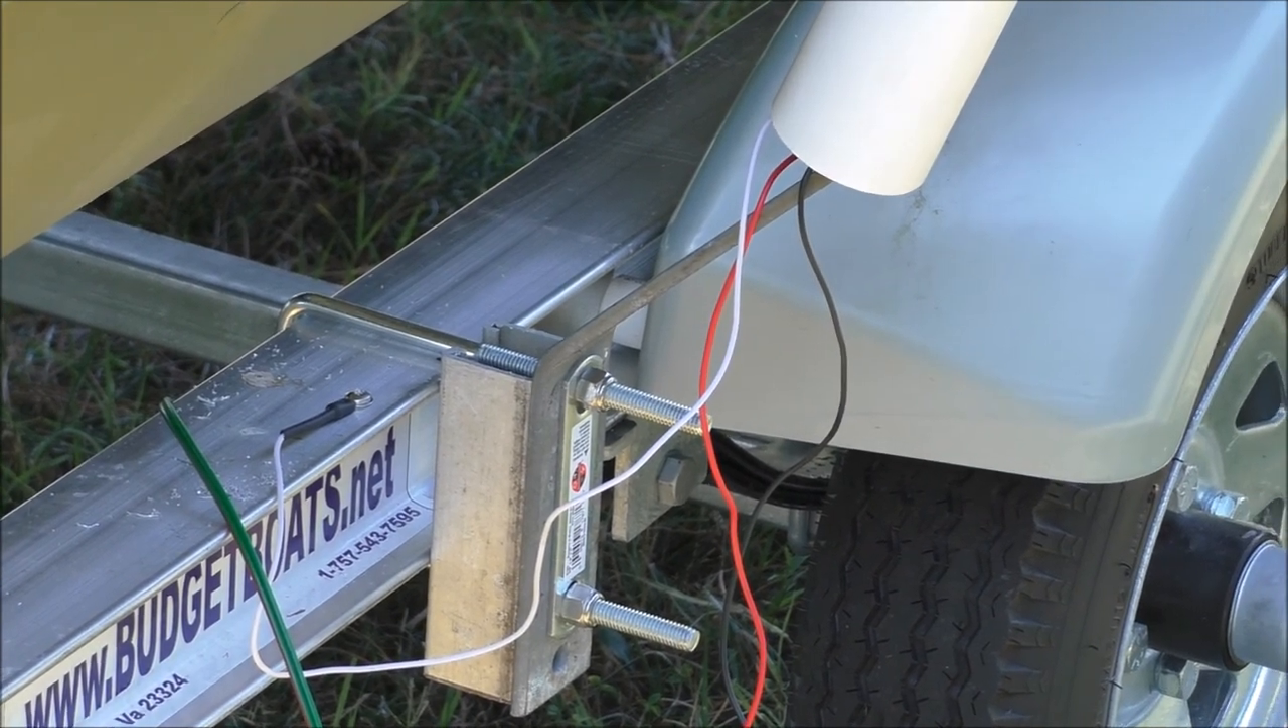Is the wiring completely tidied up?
No.